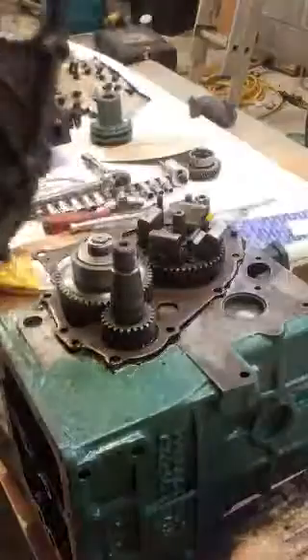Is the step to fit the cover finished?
No.